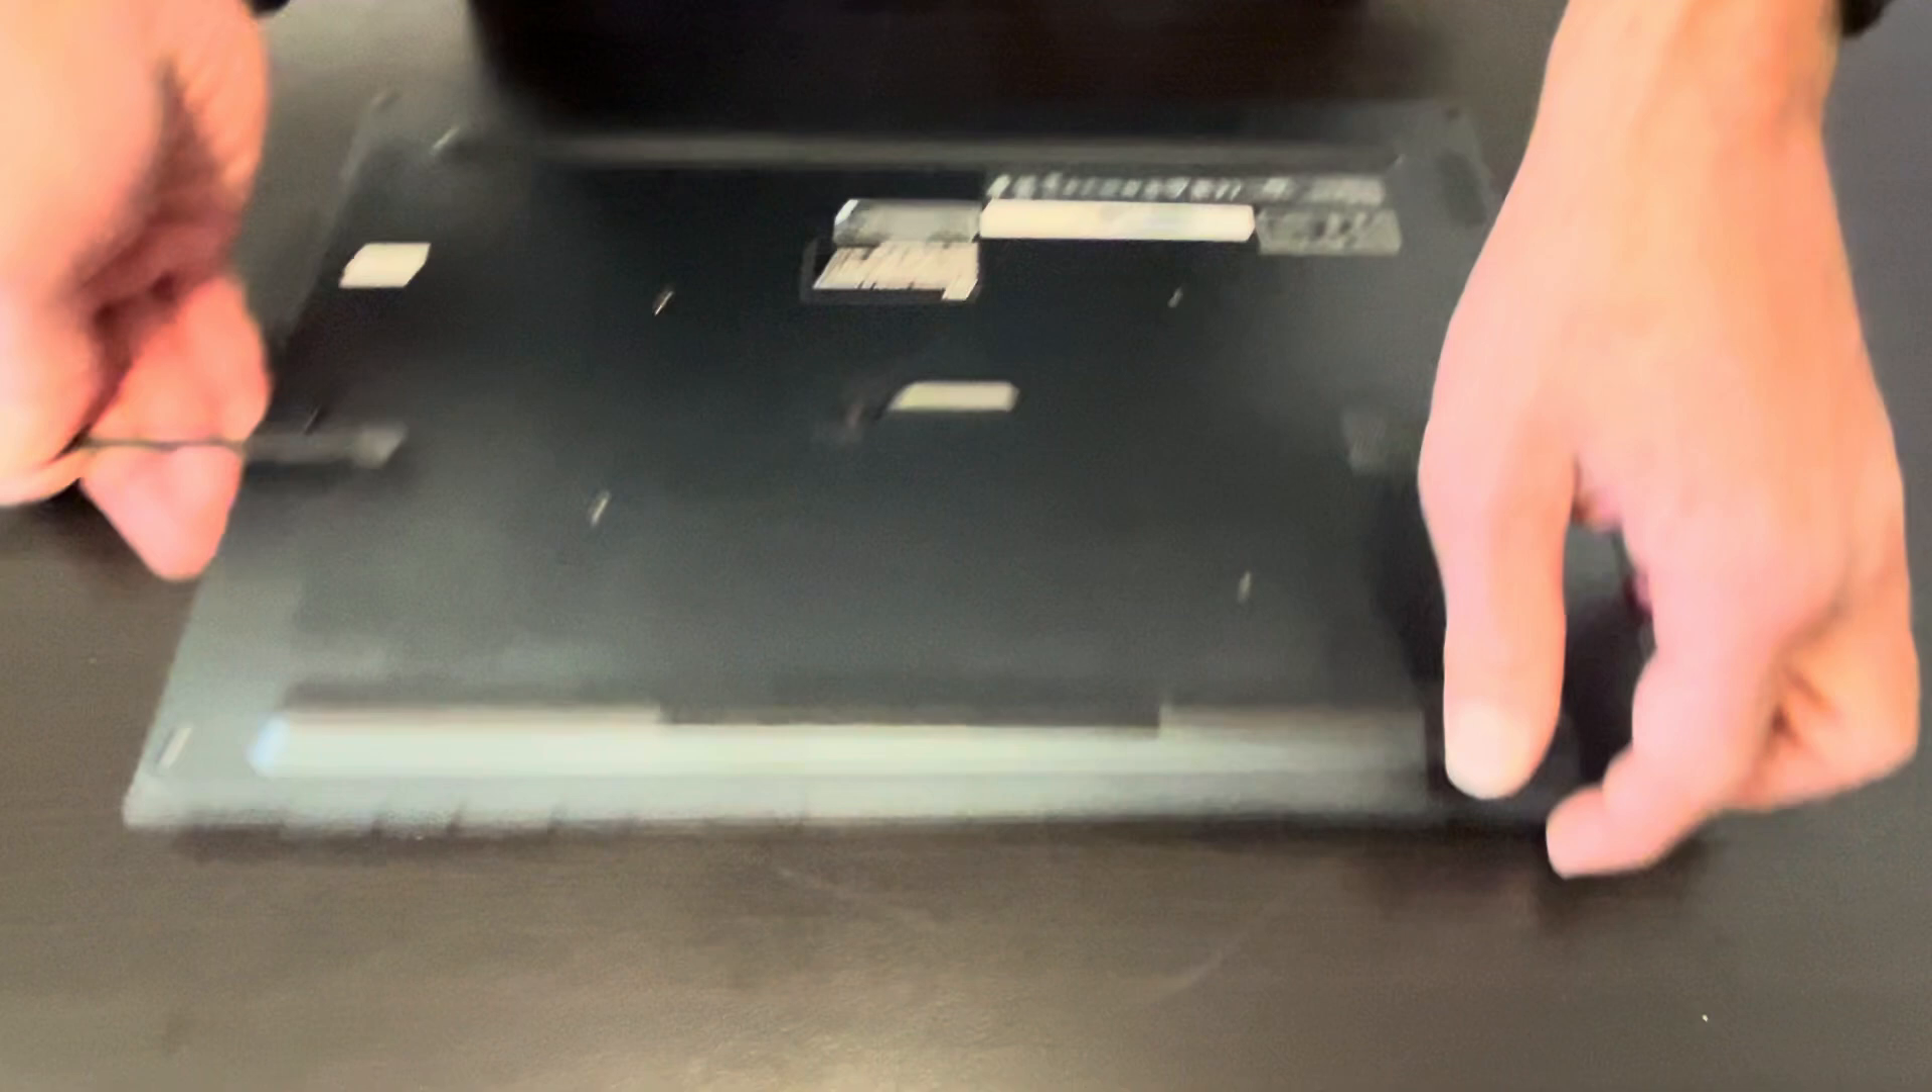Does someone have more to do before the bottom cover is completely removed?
Yes.